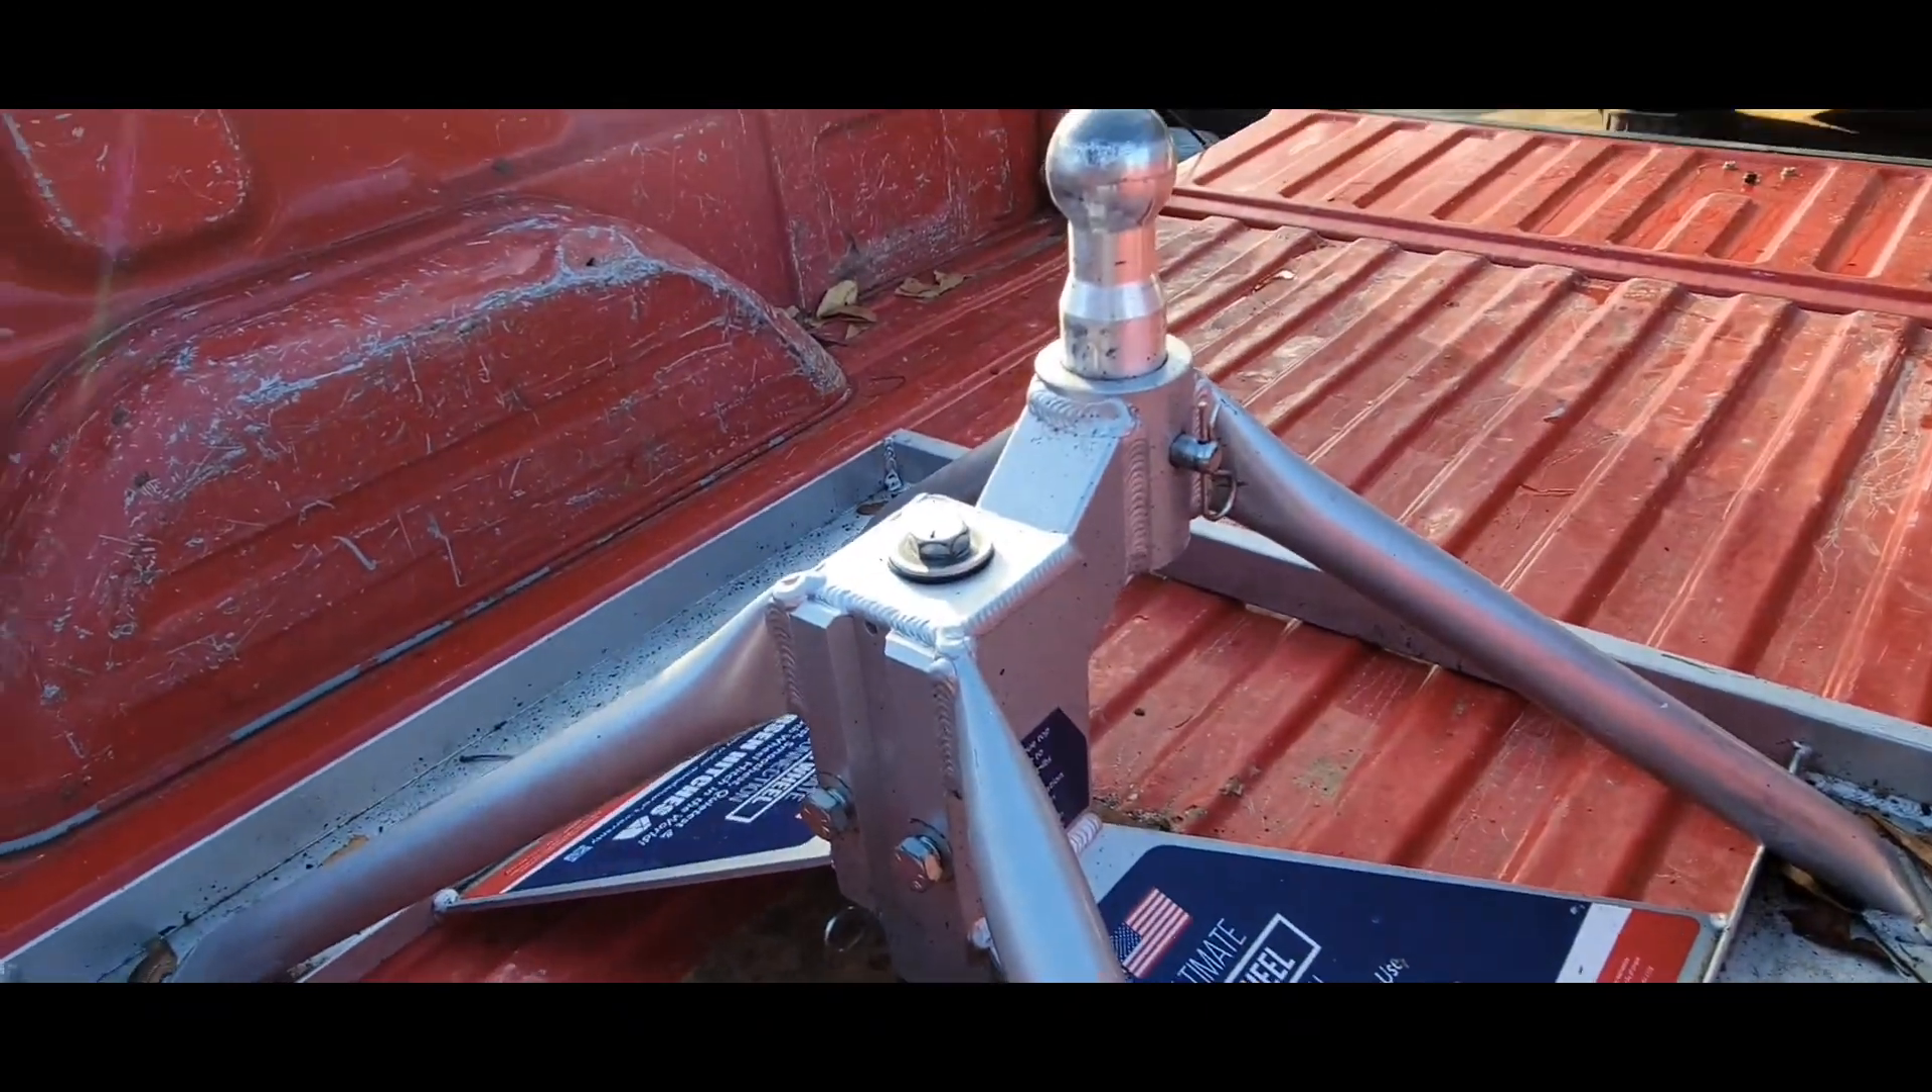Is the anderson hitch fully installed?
Yes.